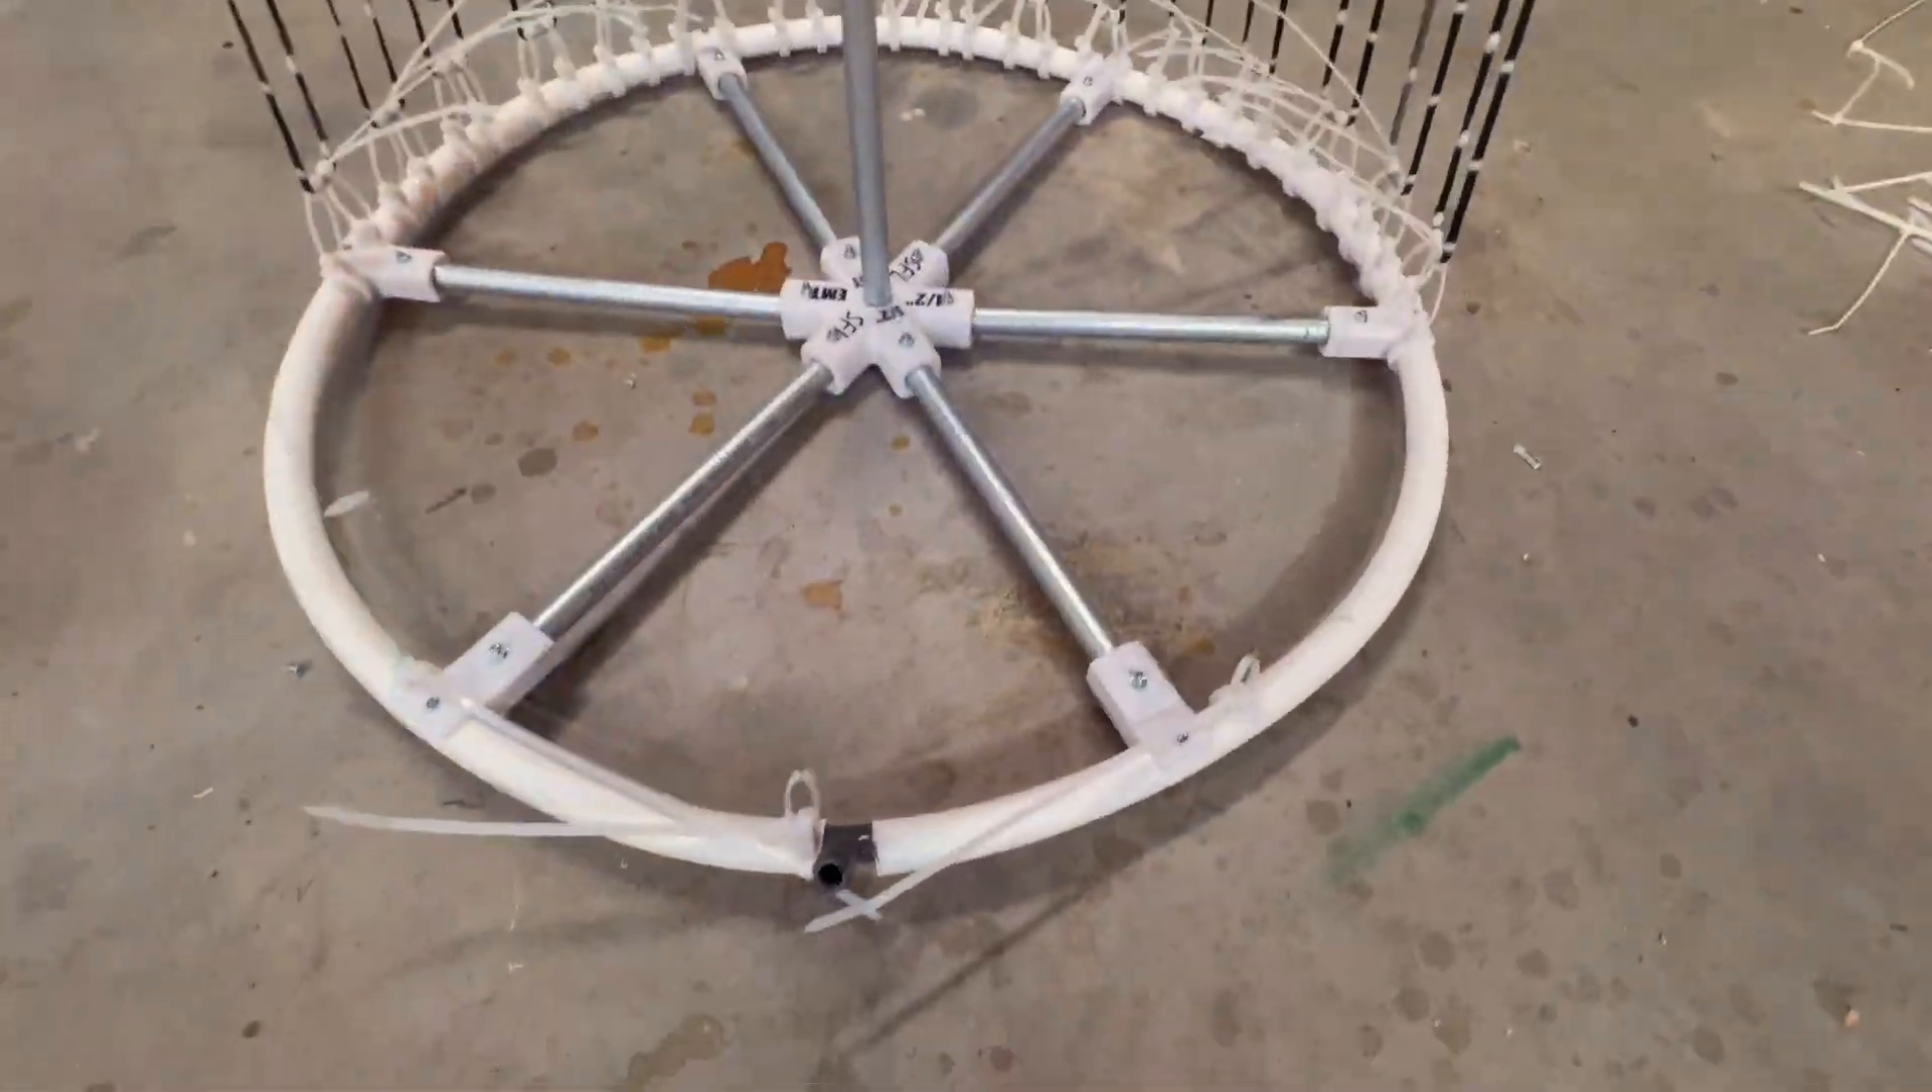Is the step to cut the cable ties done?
No.